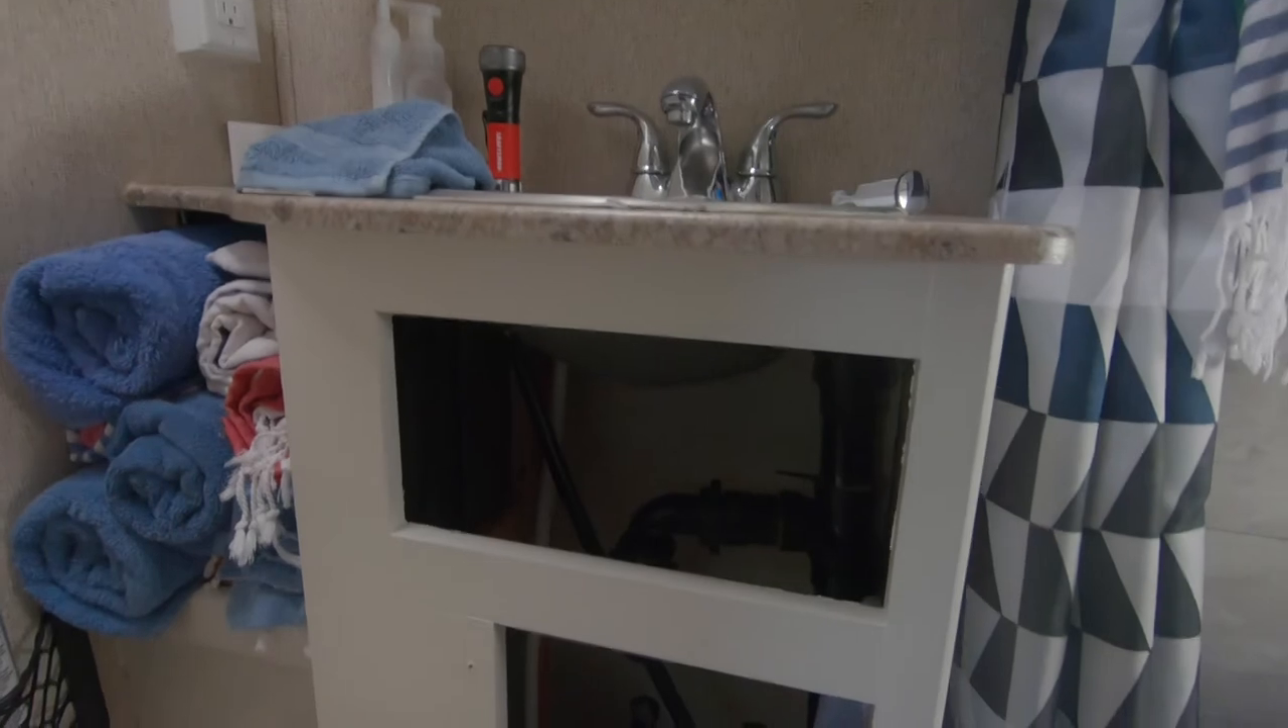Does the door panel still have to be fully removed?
No.